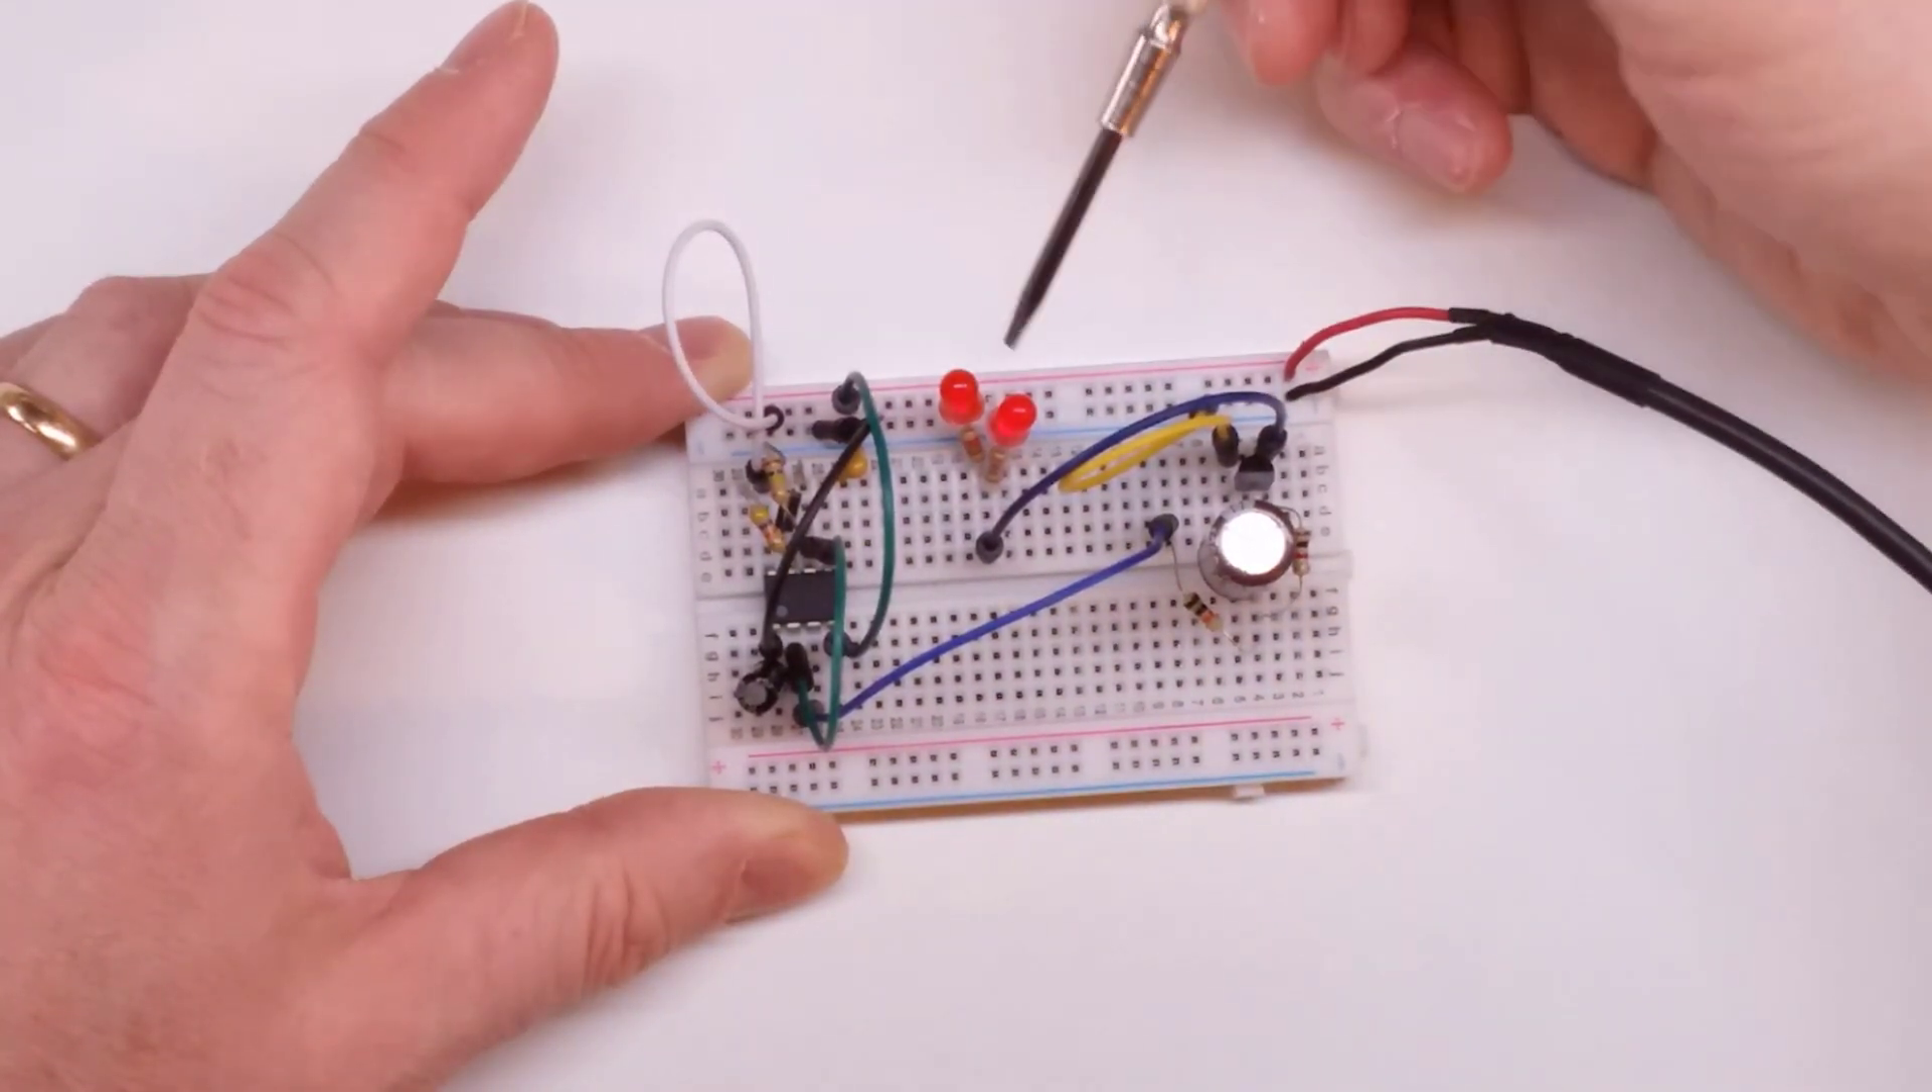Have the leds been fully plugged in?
Yes.